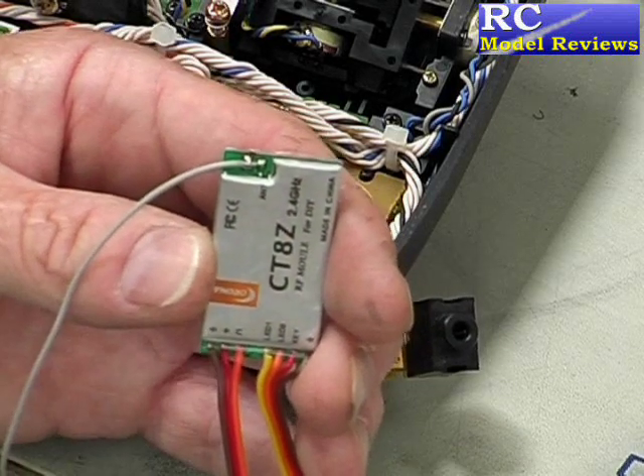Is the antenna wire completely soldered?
Yes.